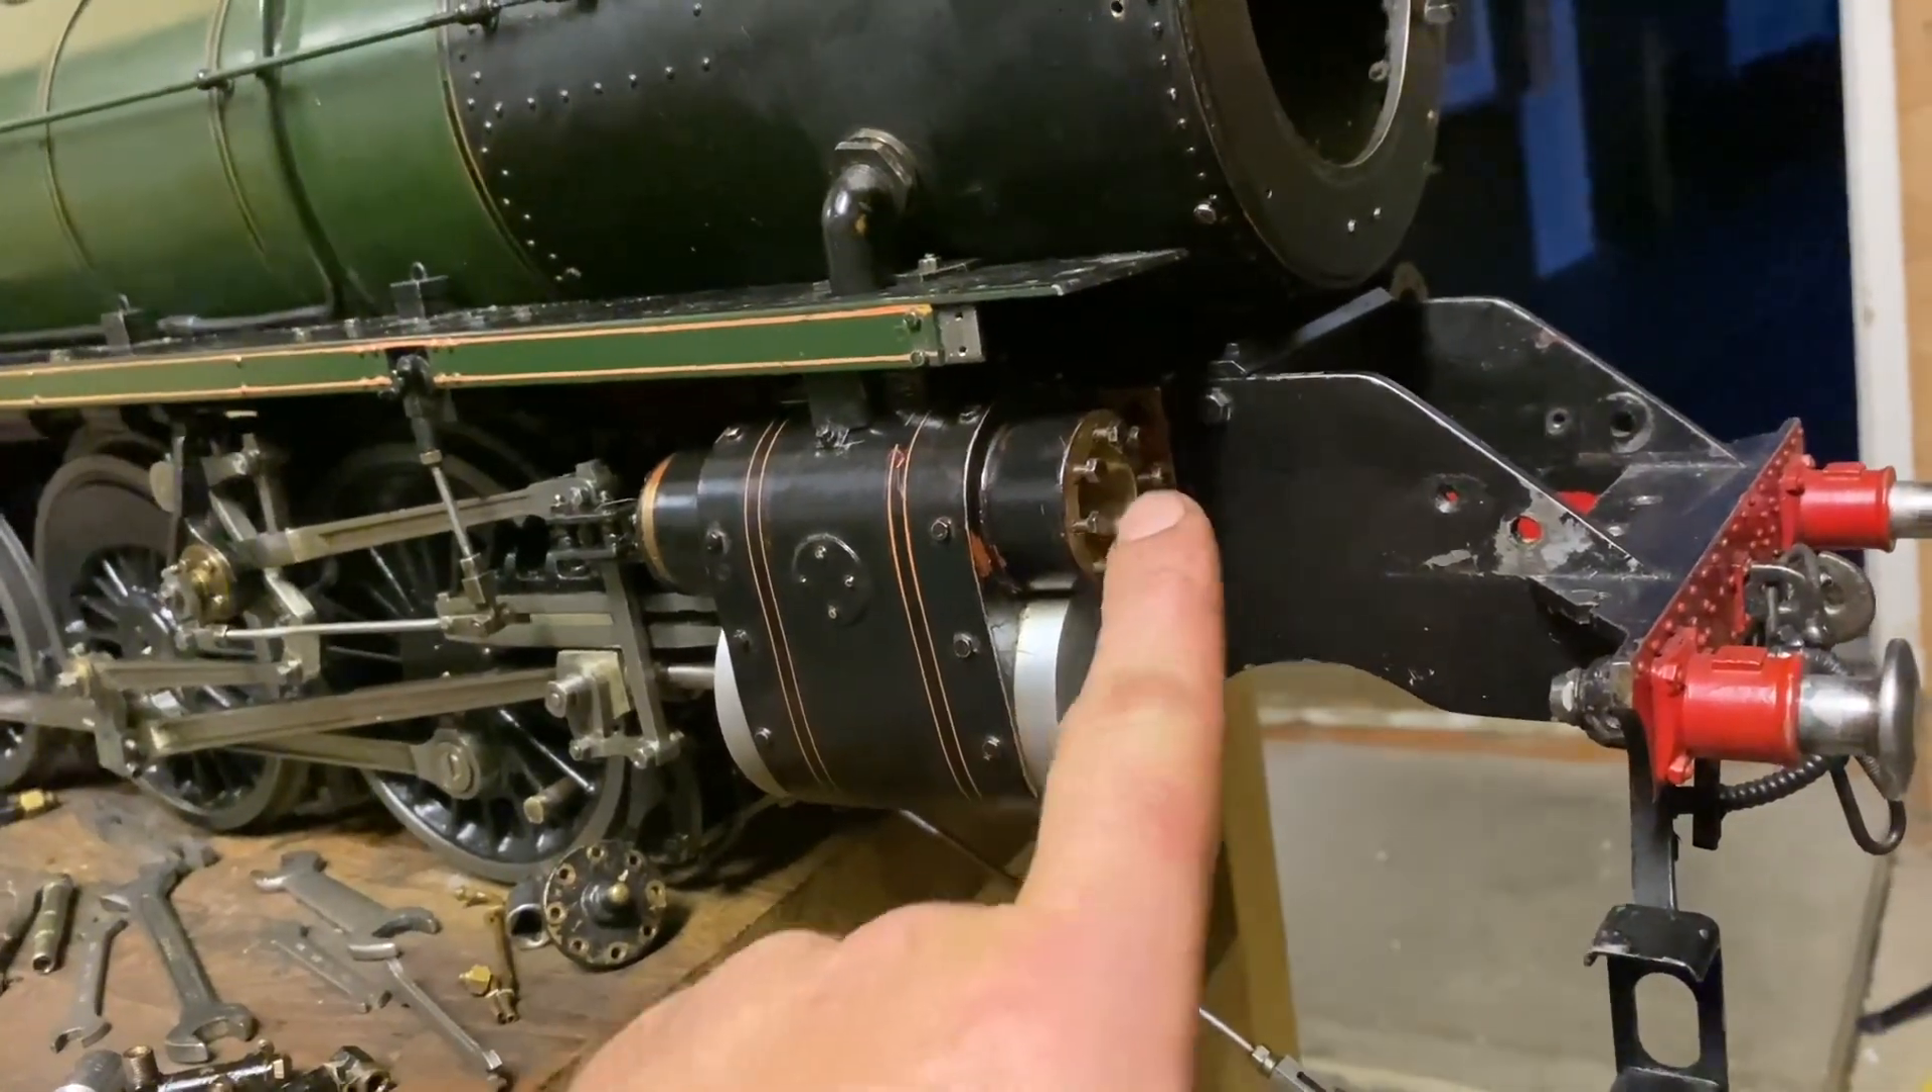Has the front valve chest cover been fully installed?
No.